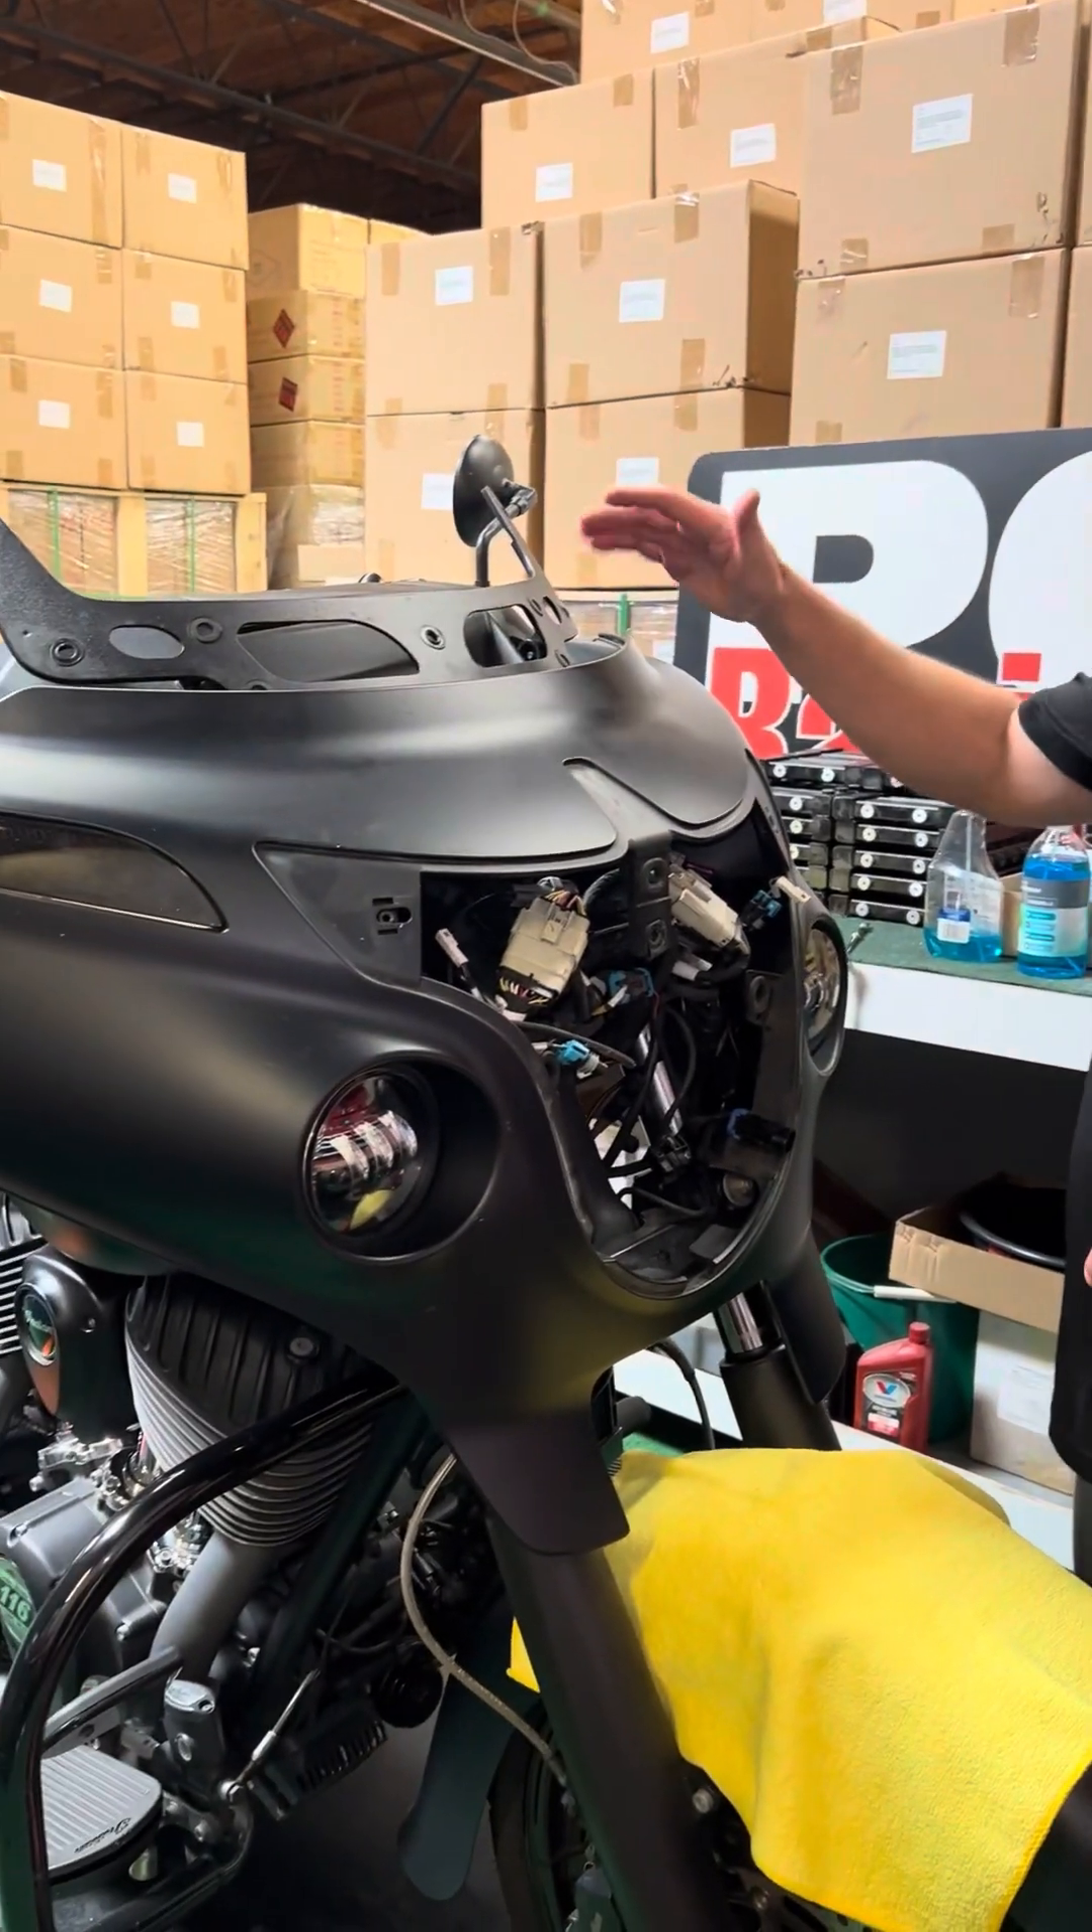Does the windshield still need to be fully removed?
No.